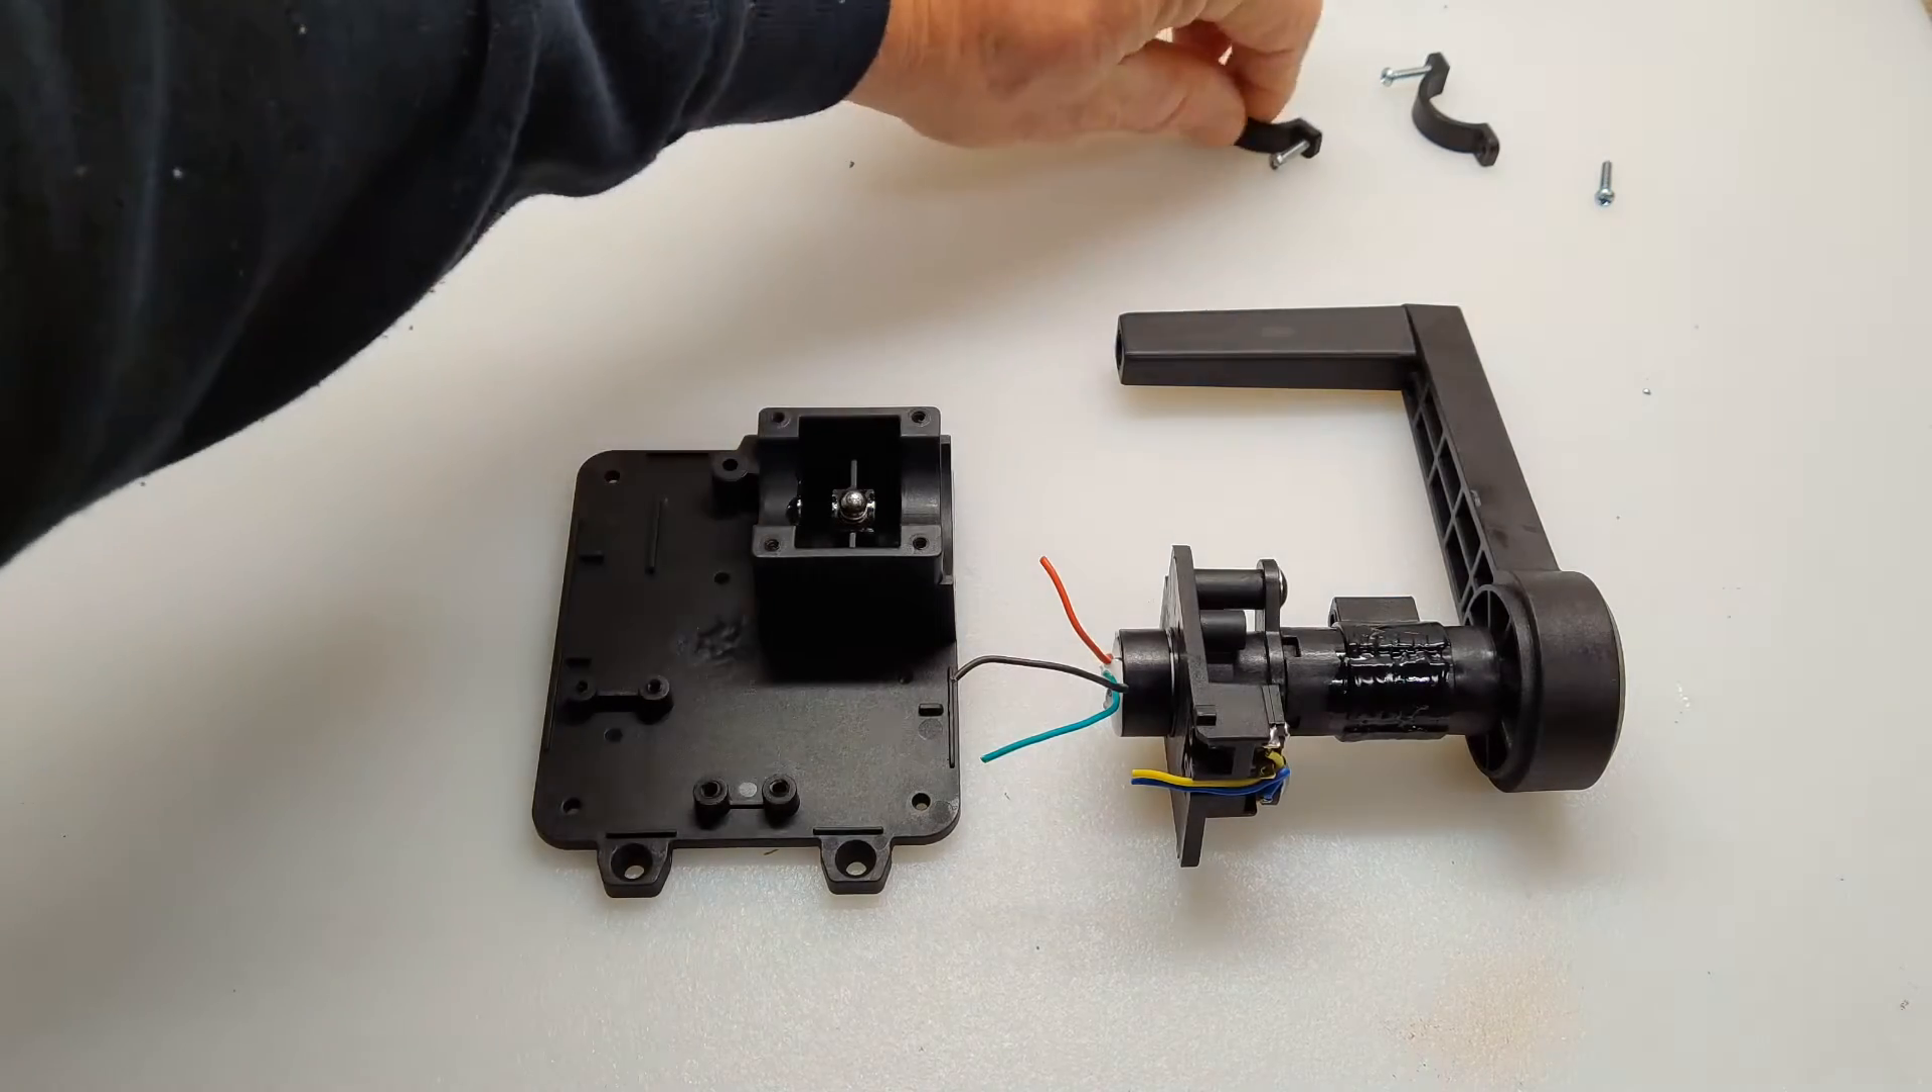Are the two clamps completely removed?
Yes.